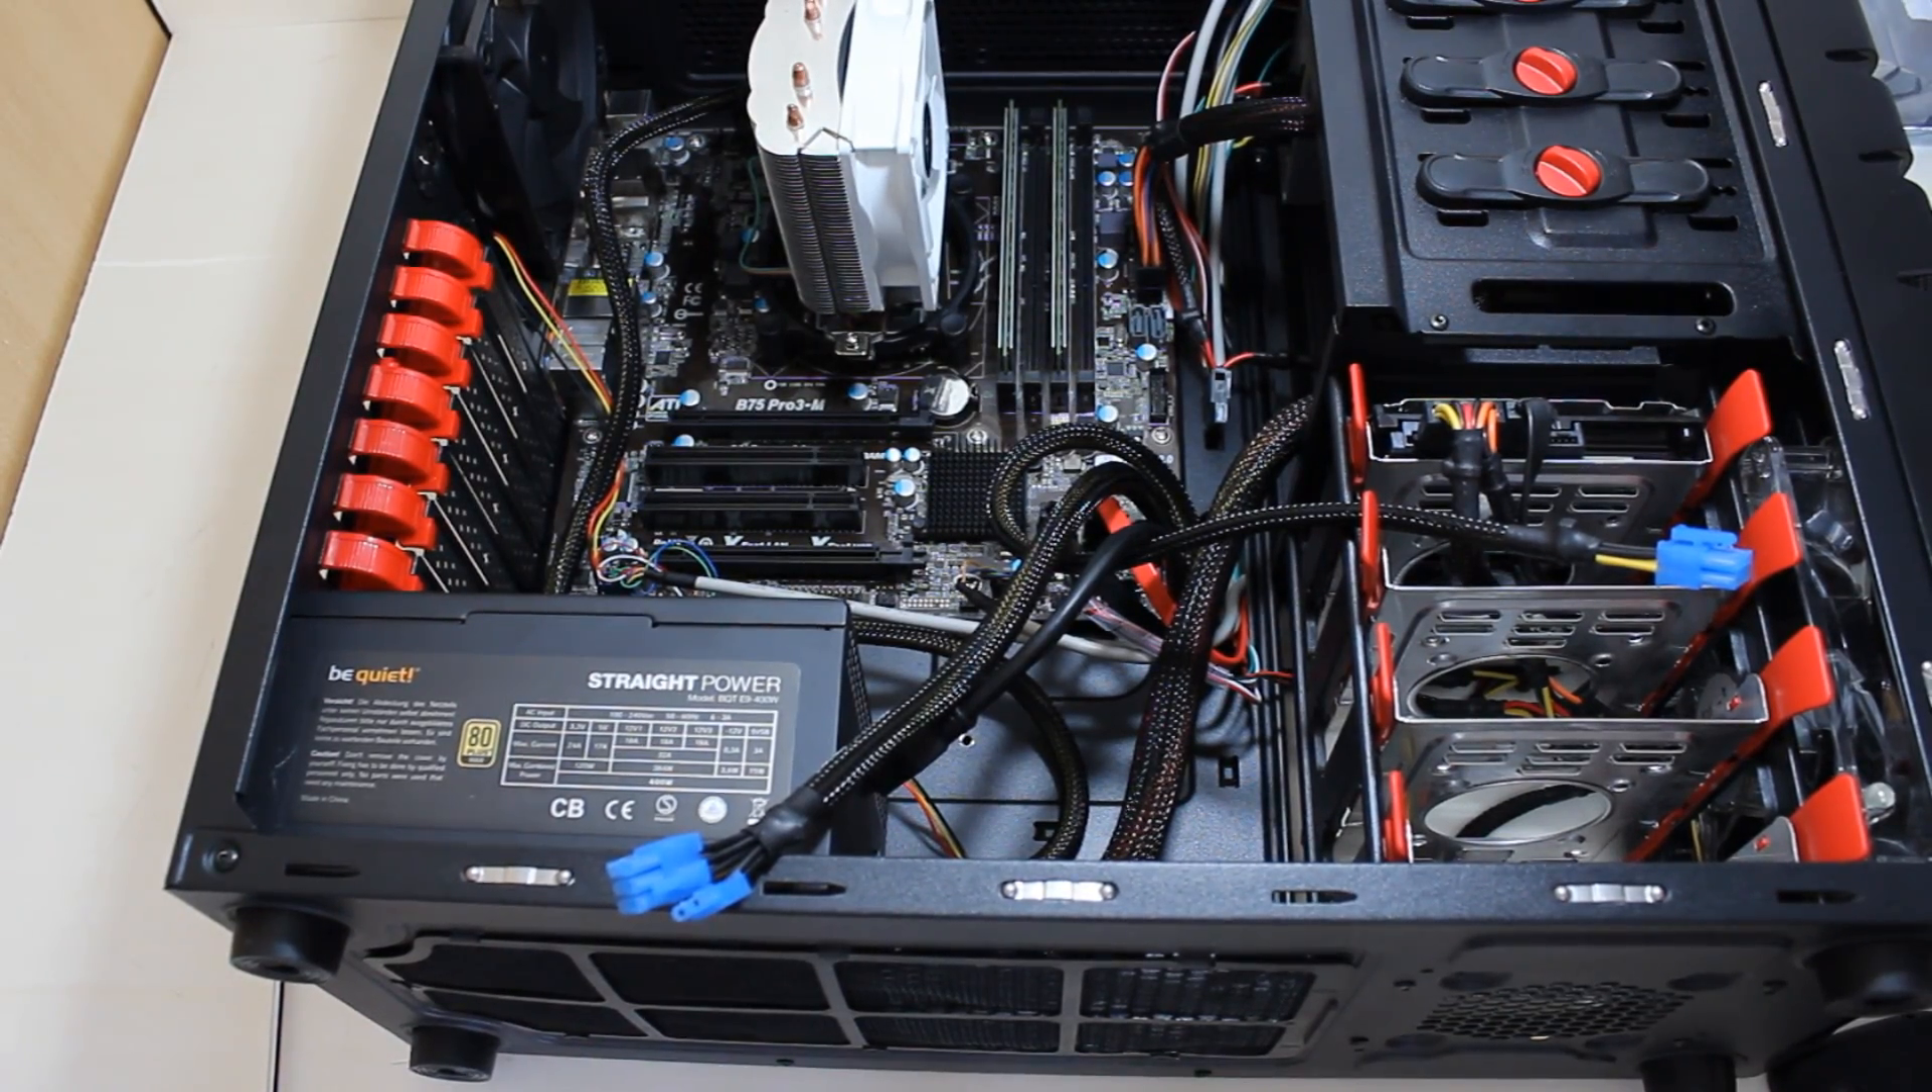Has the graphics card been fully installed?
No.